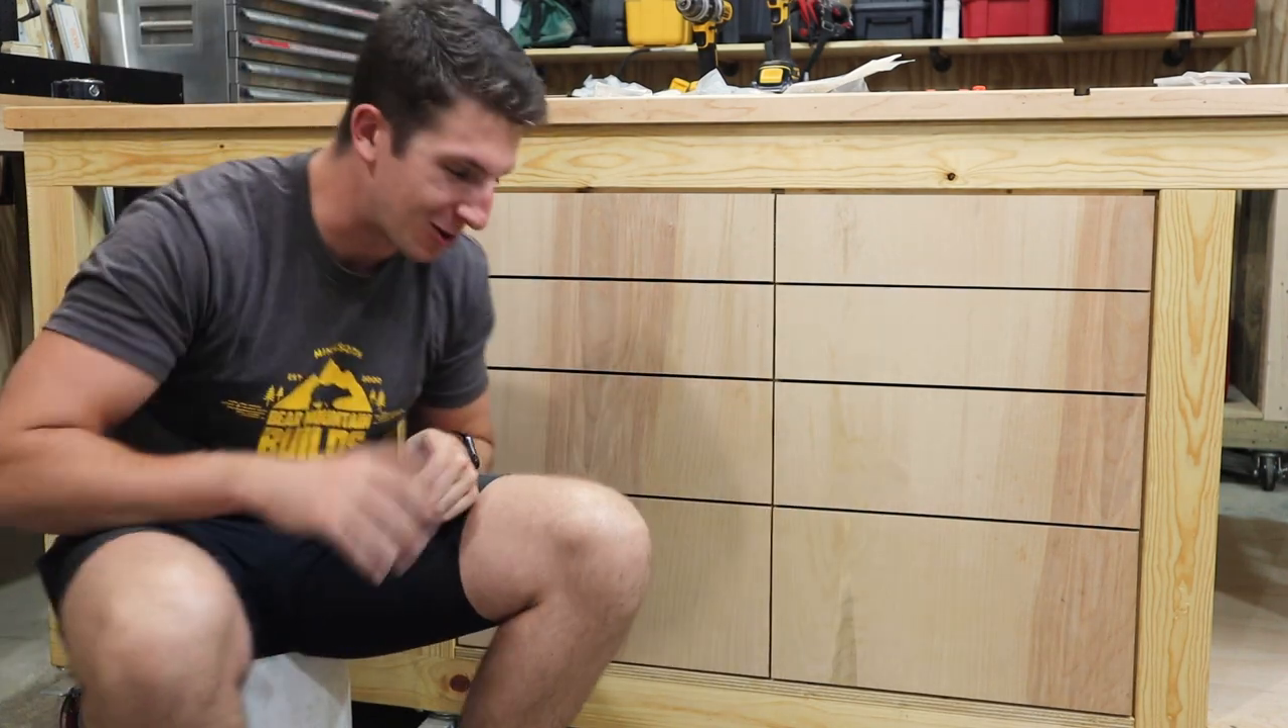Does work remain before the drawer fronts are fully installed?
No.